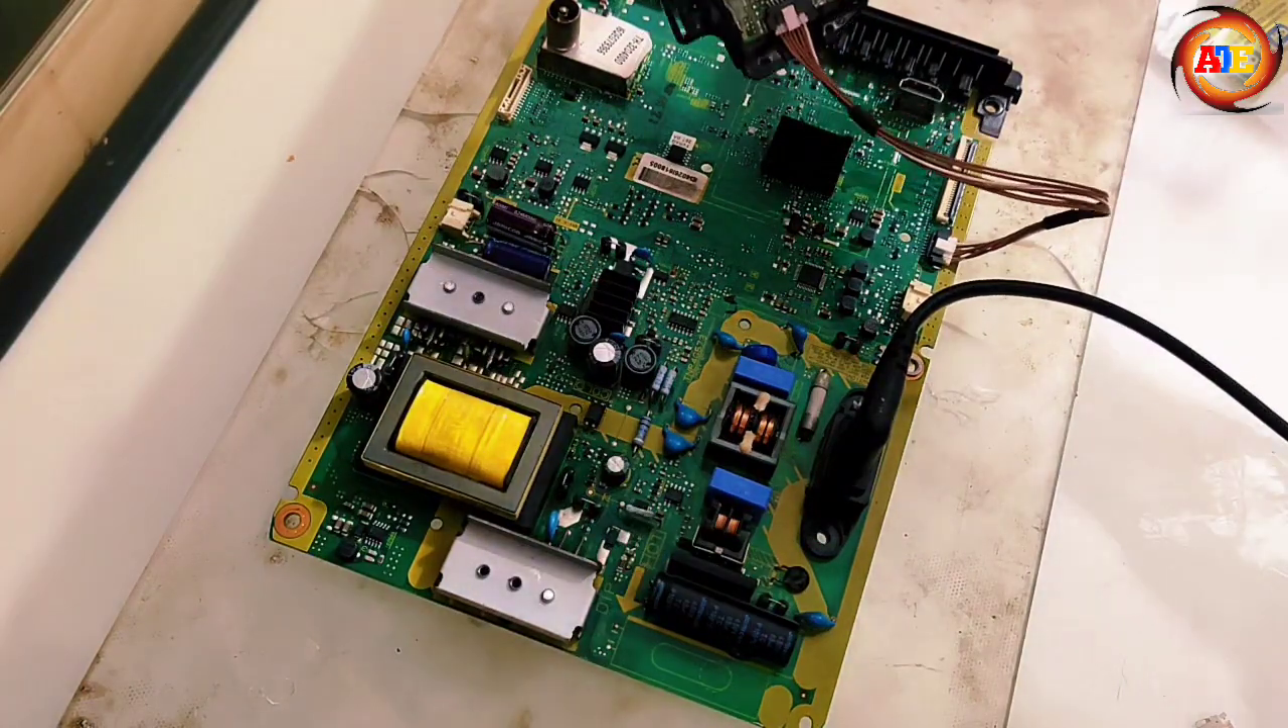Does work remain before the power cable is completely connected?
No.